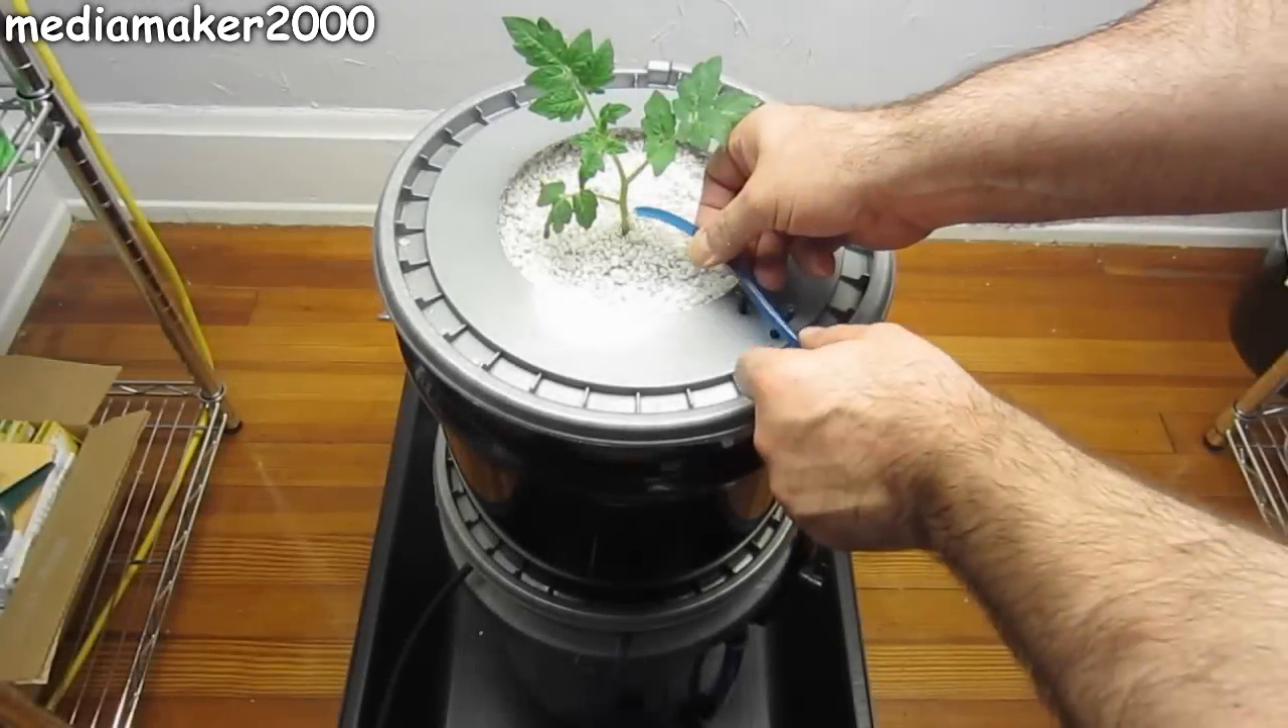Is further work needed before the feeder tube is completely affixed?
Yes.